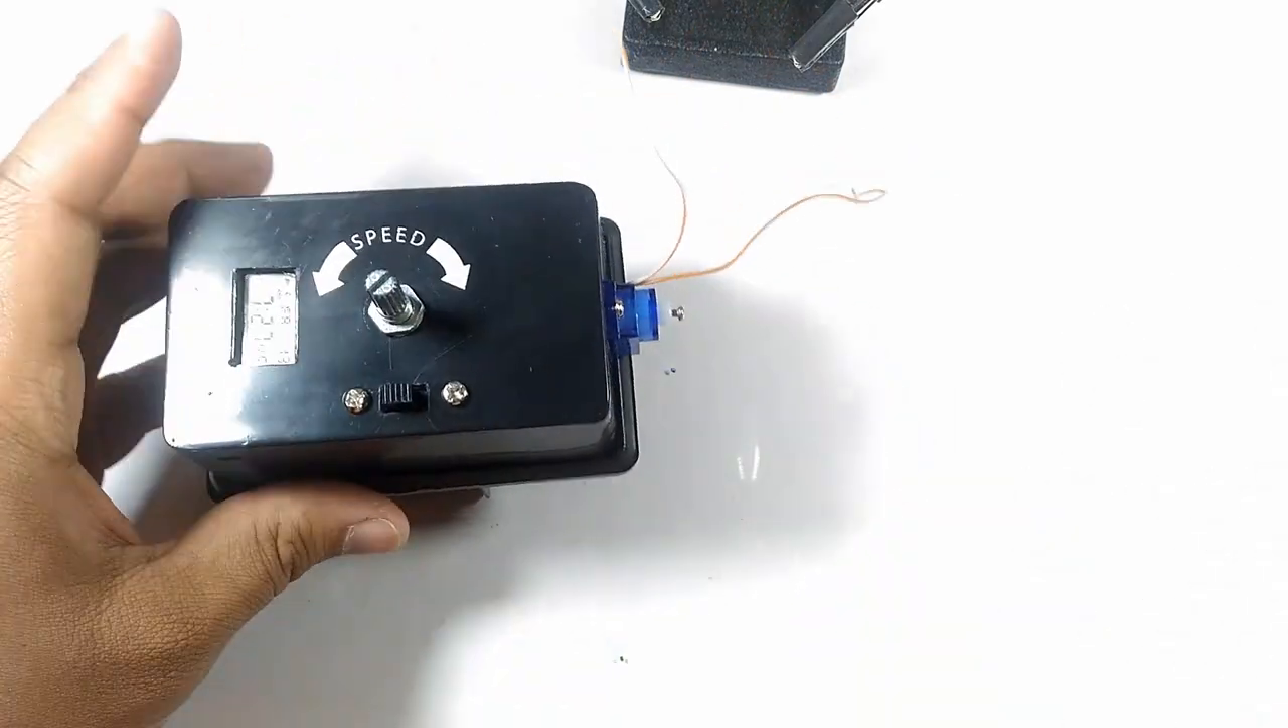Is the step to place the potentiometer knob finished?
No.